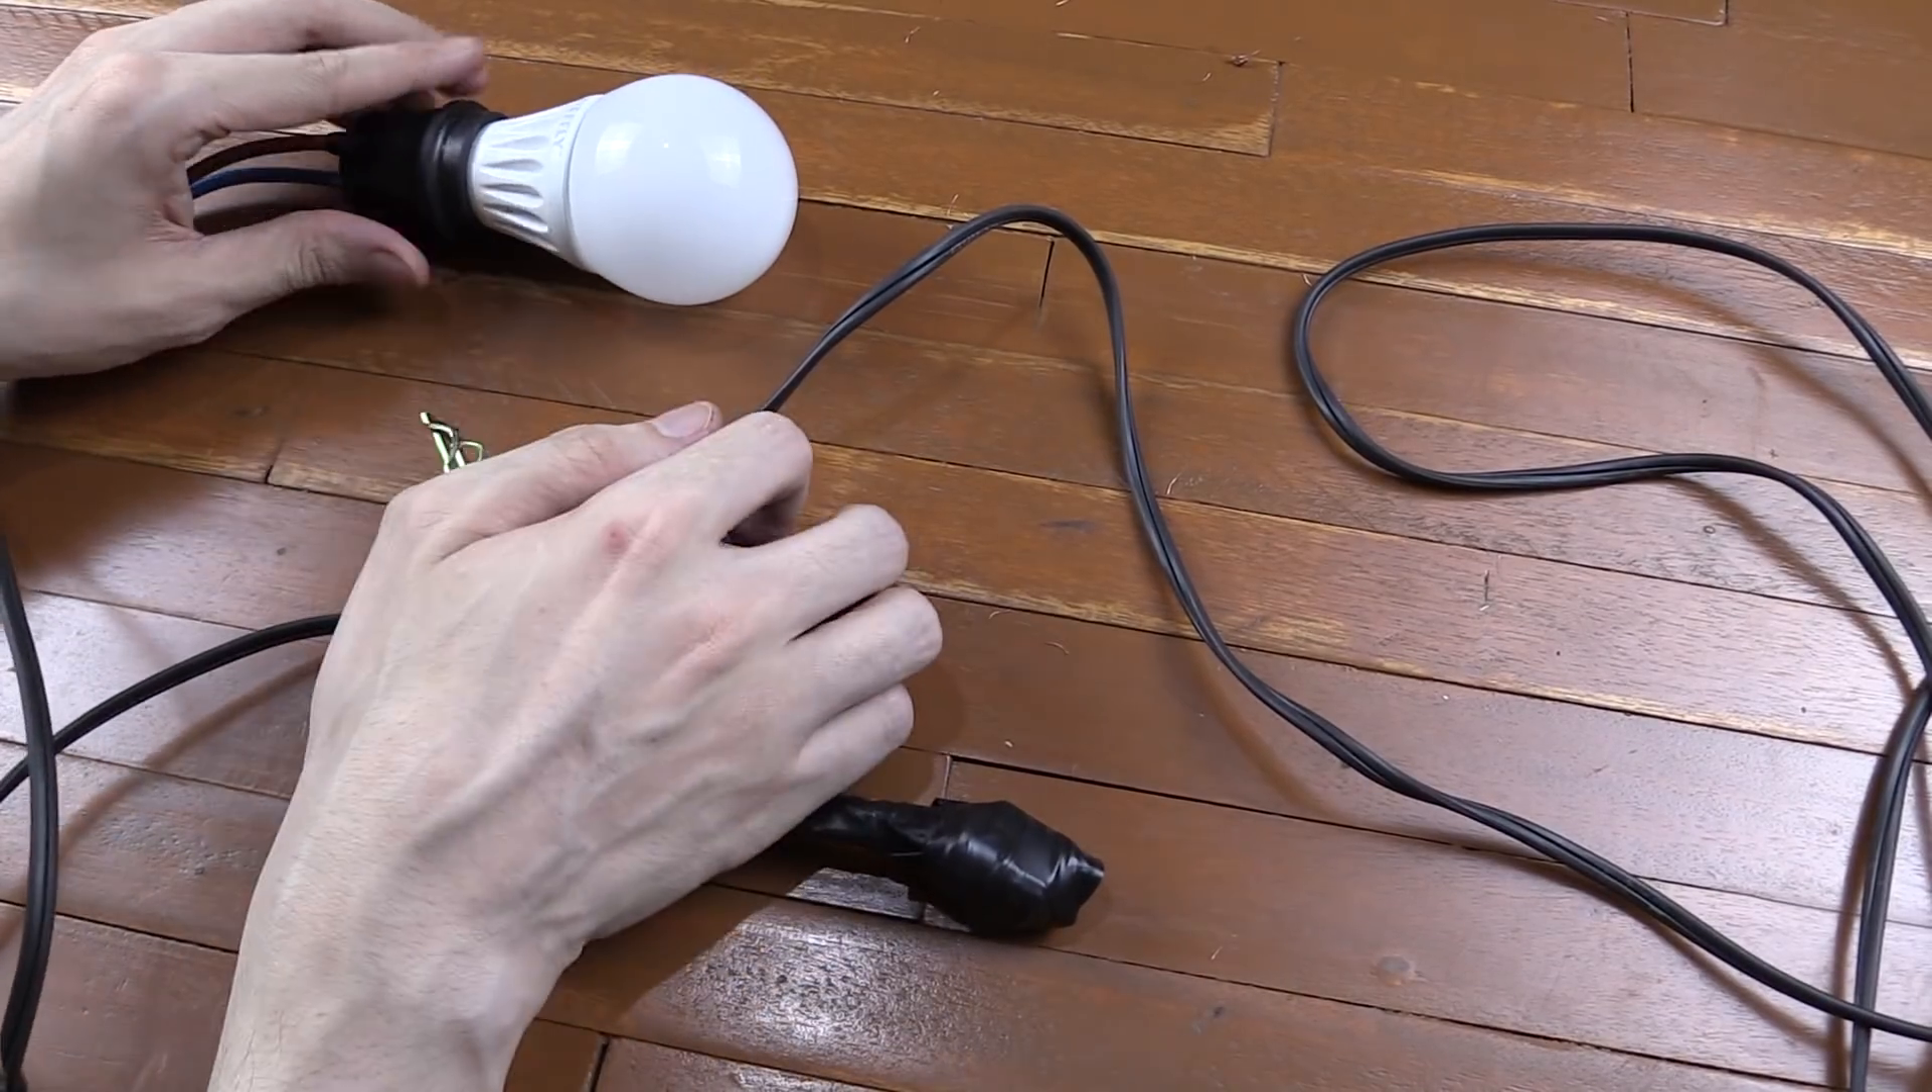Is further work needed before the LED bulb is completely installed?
No.